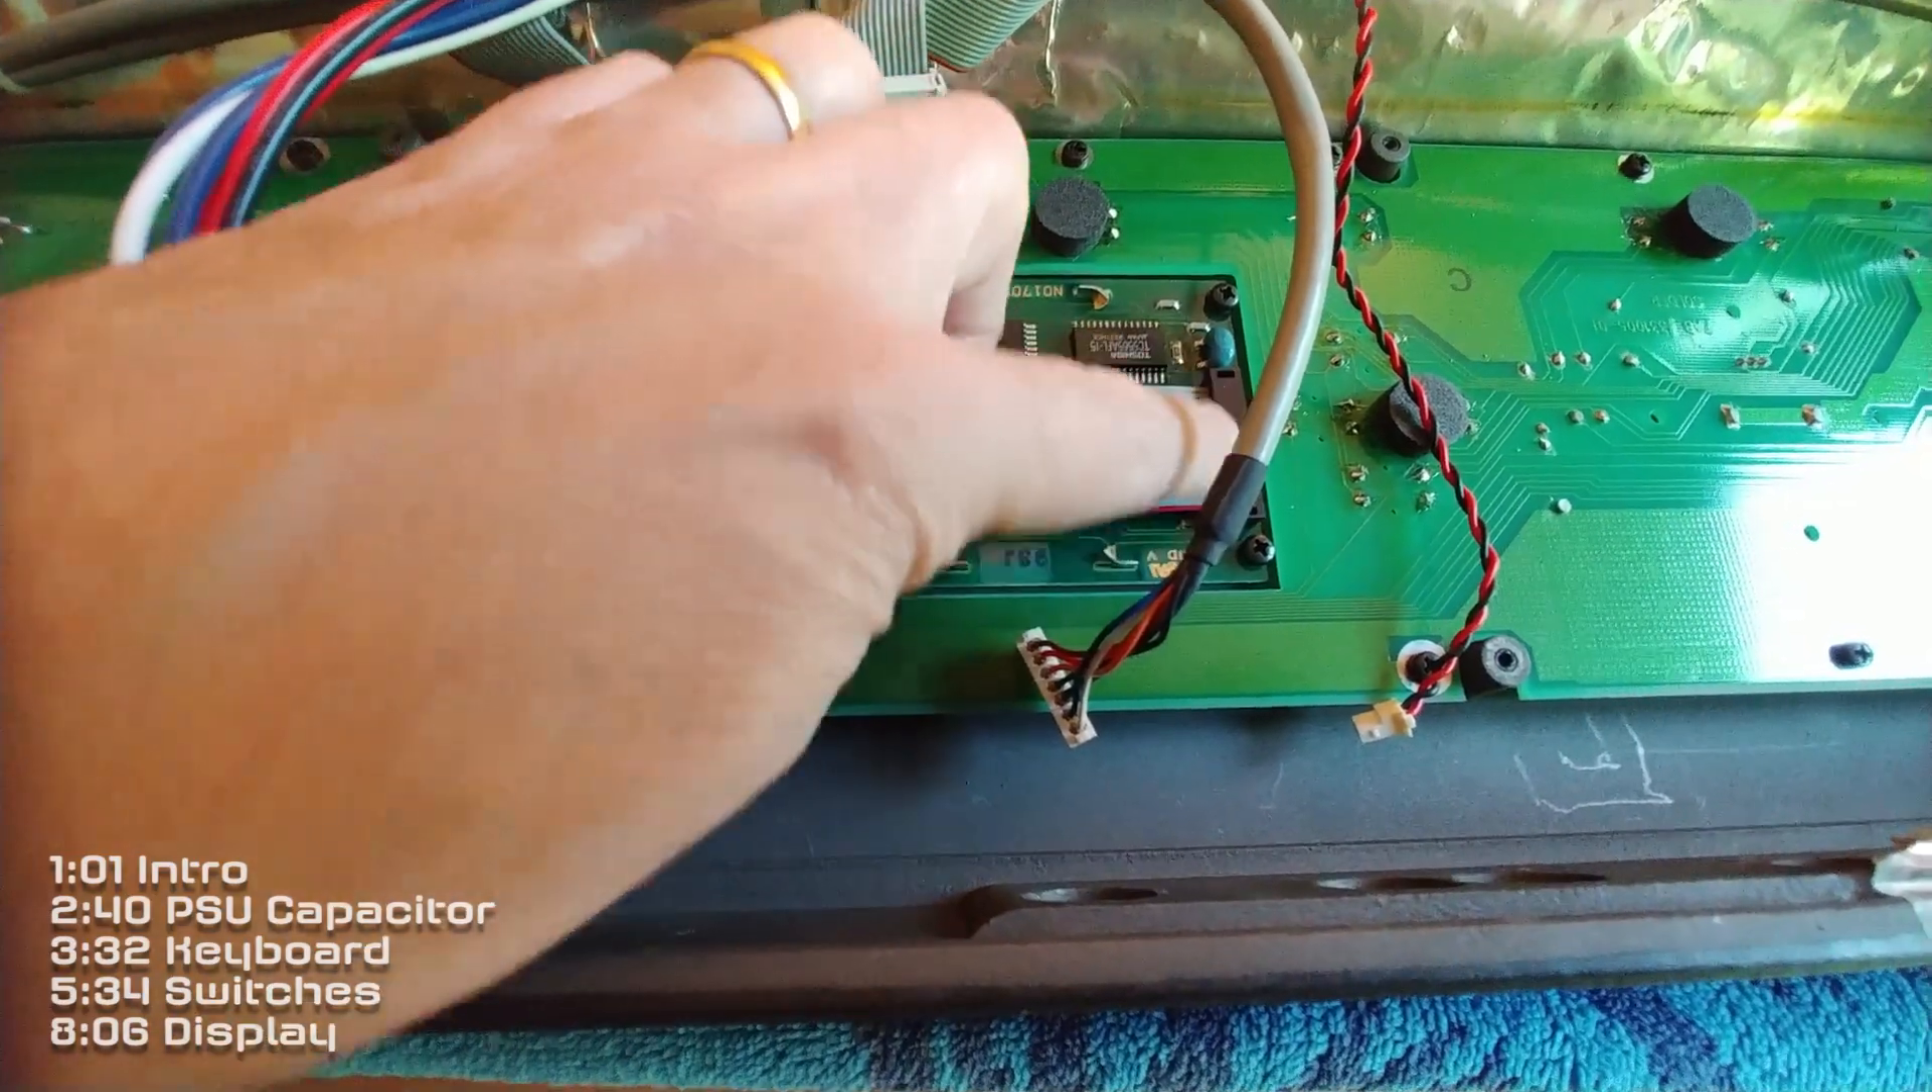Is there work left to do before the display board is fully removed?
Yes.